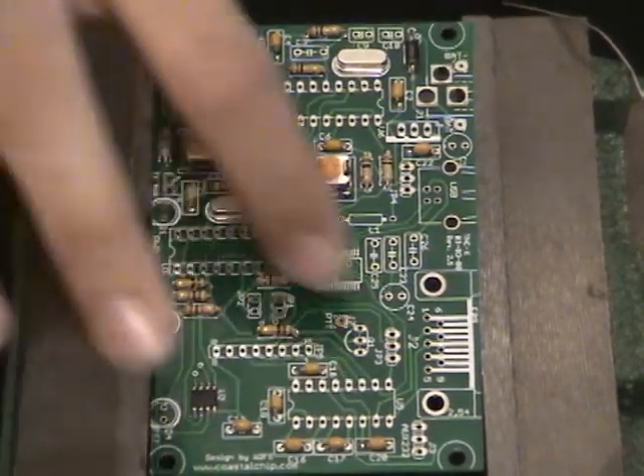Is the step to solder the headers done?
No.